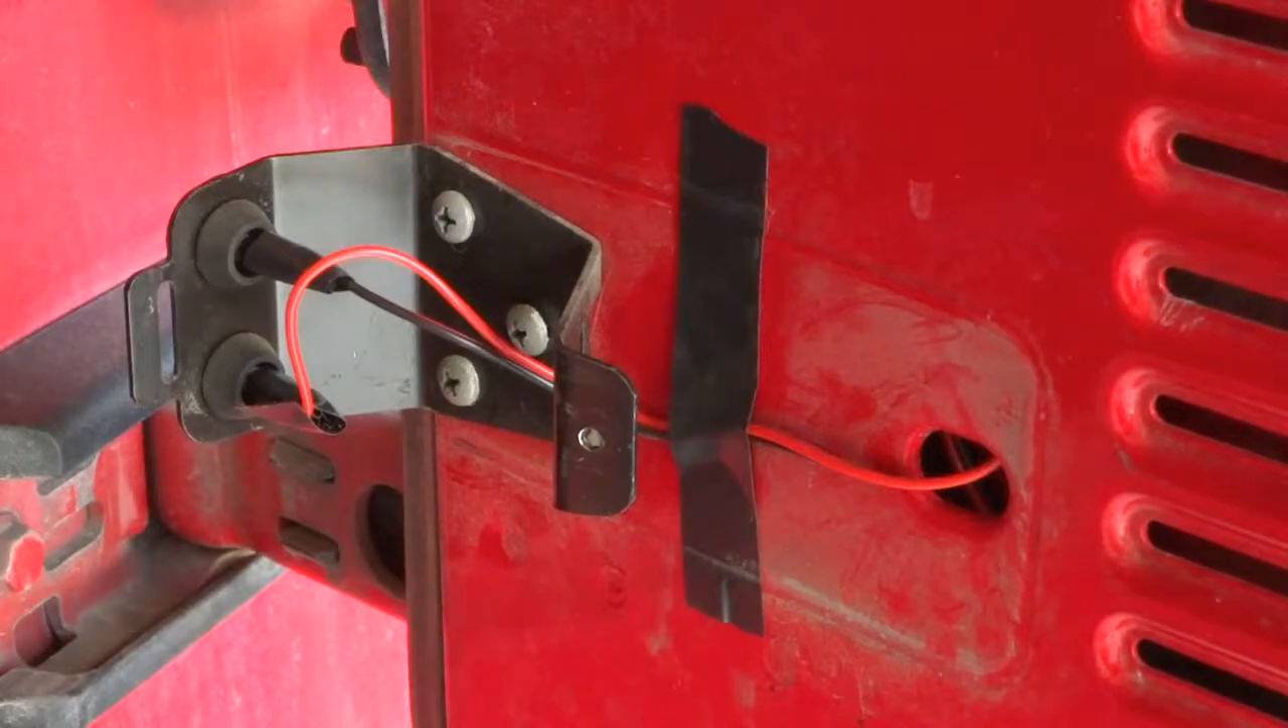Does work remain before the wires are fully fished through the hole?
No.